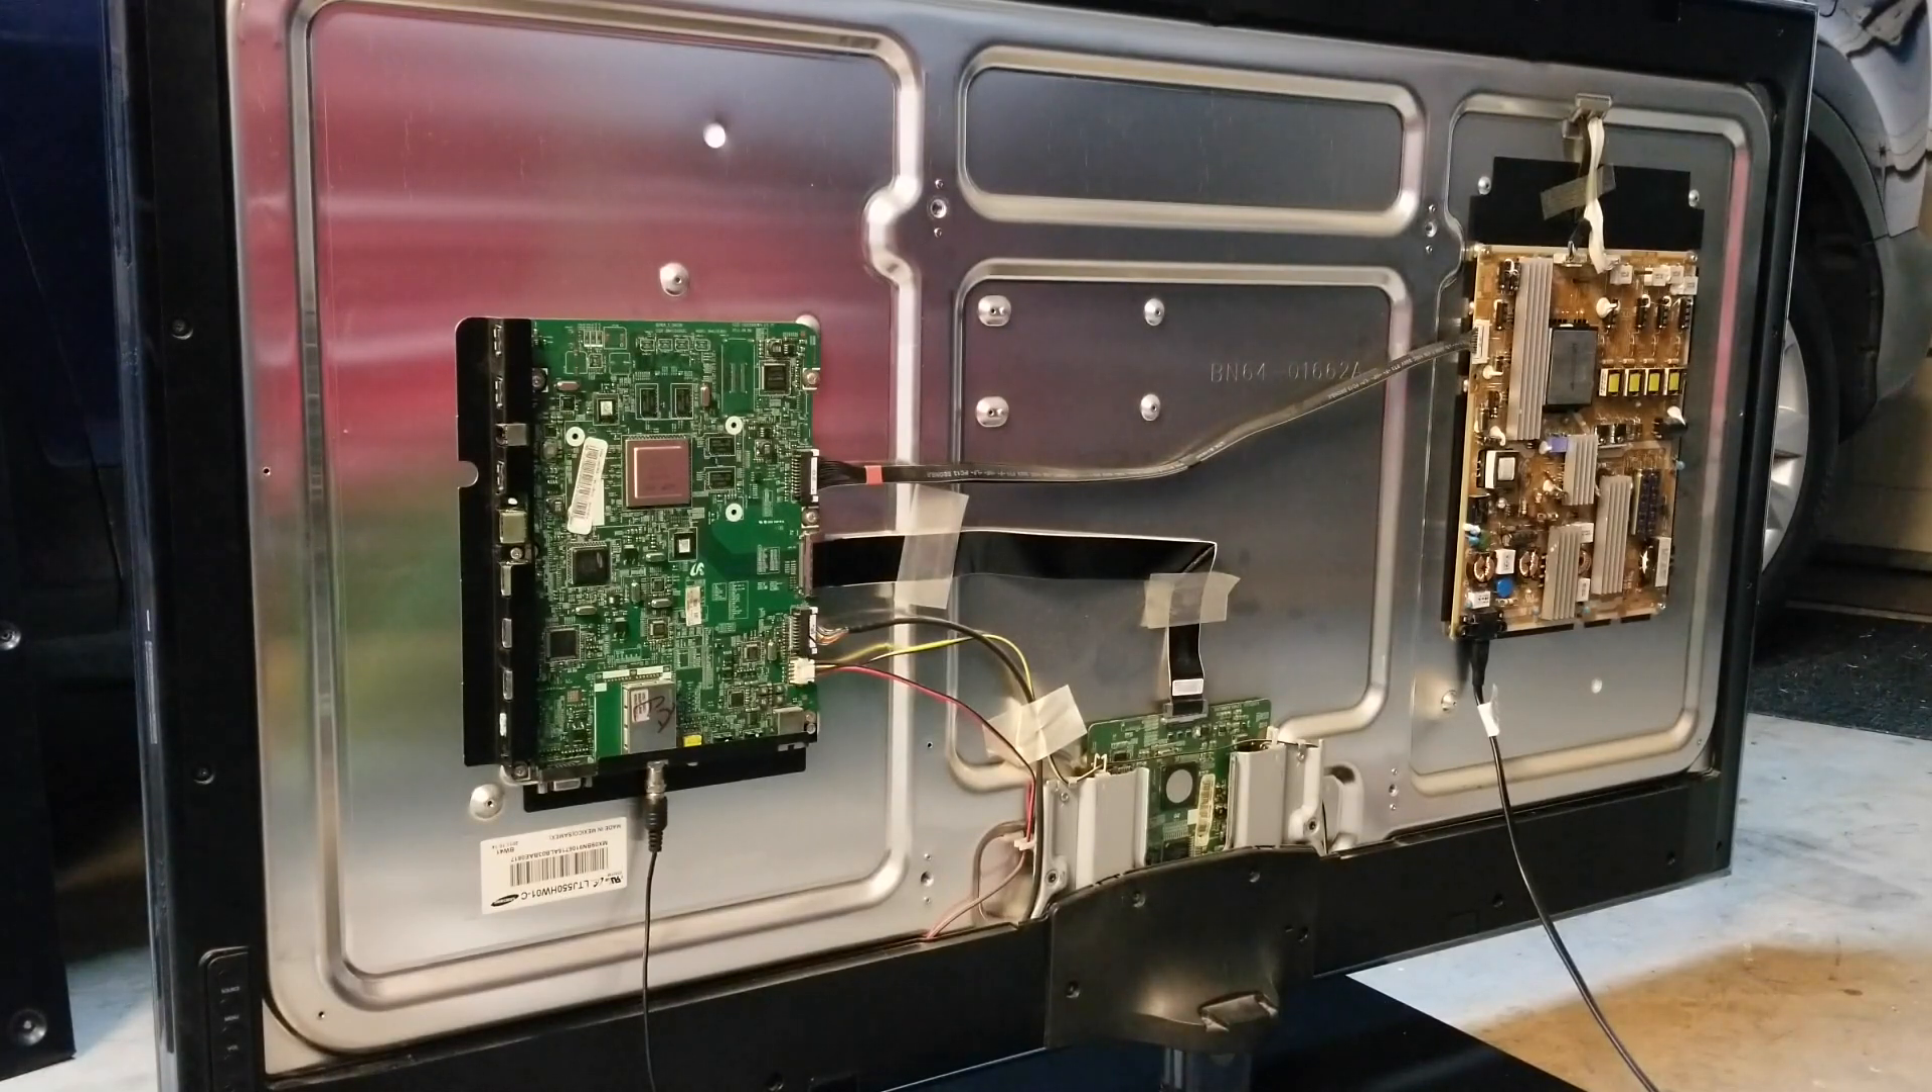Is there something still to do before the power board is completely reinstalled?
No.